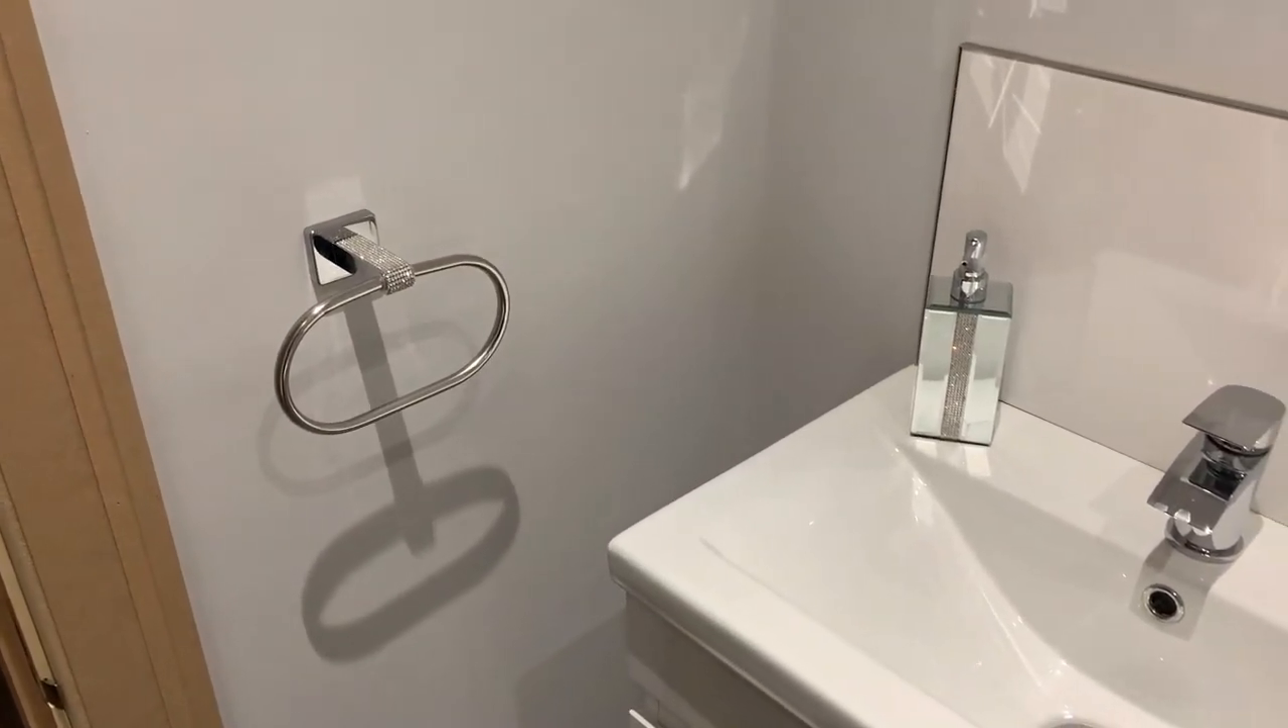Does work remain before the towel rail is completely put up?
No.